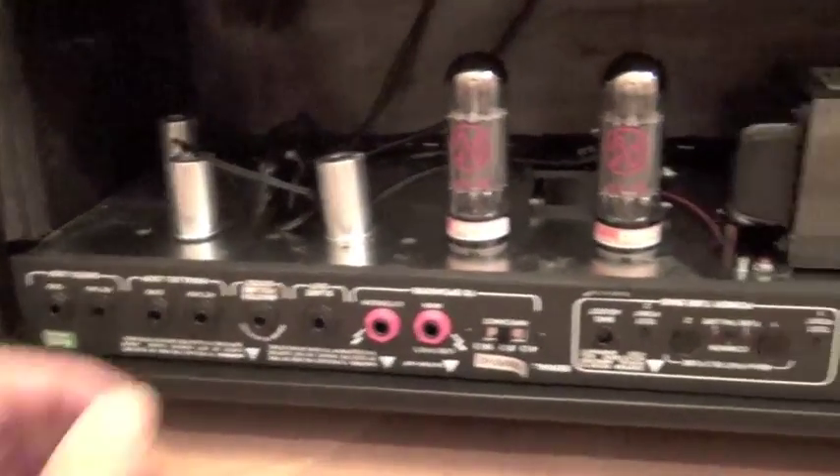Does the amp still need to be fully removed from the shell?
Yes.